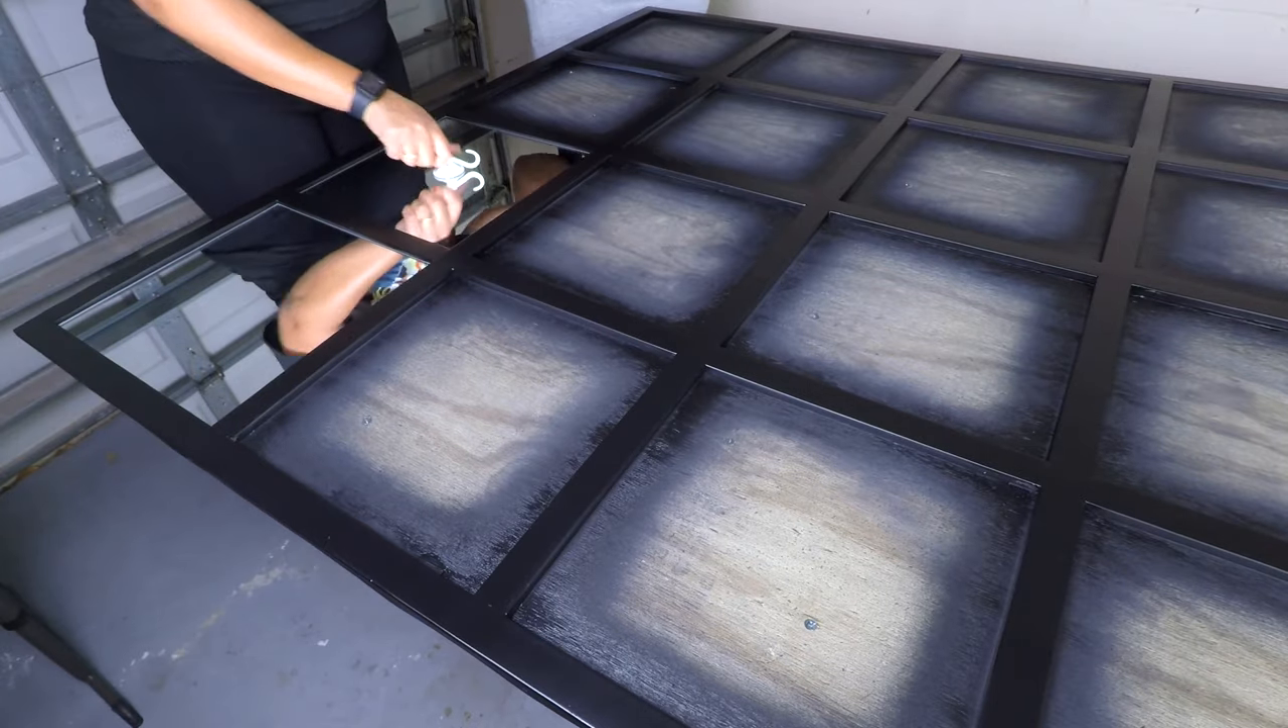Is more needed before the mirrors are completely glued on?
Yes.